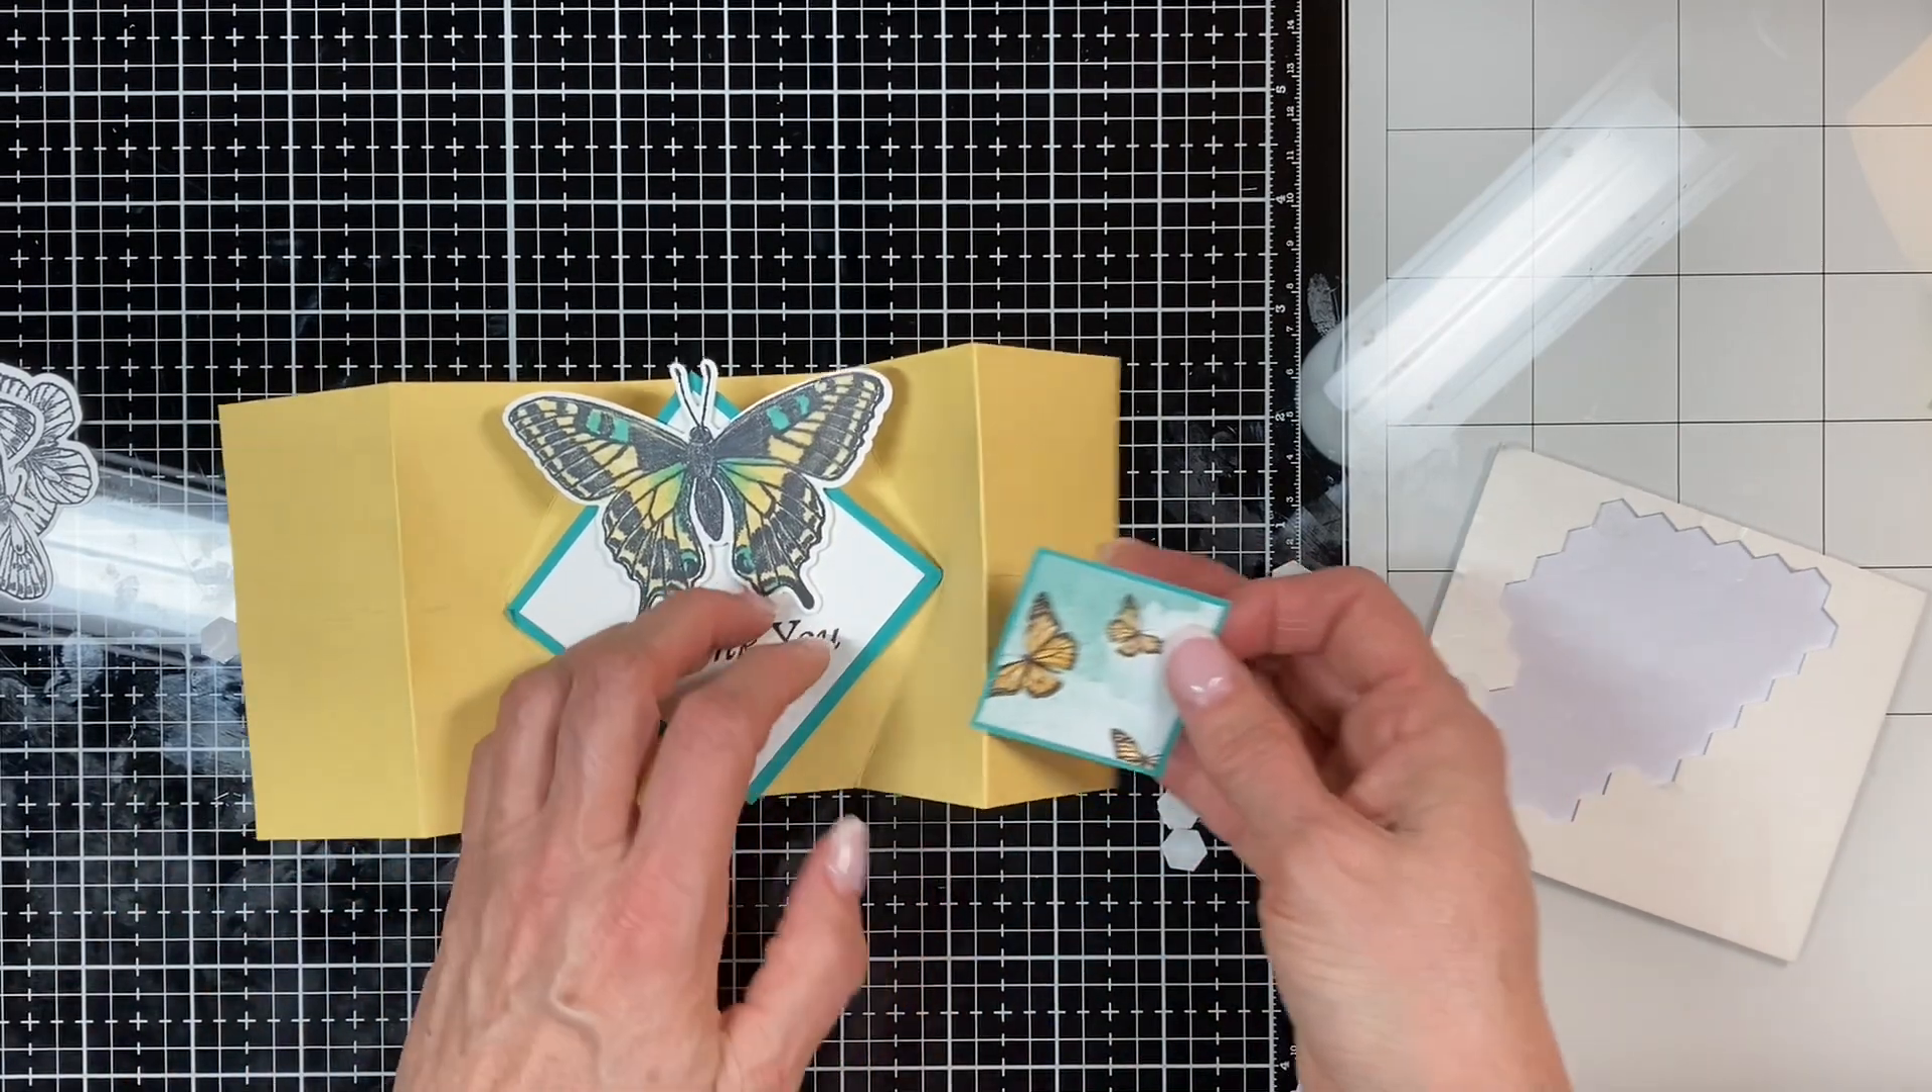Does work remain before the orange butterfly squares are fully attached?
Yes.